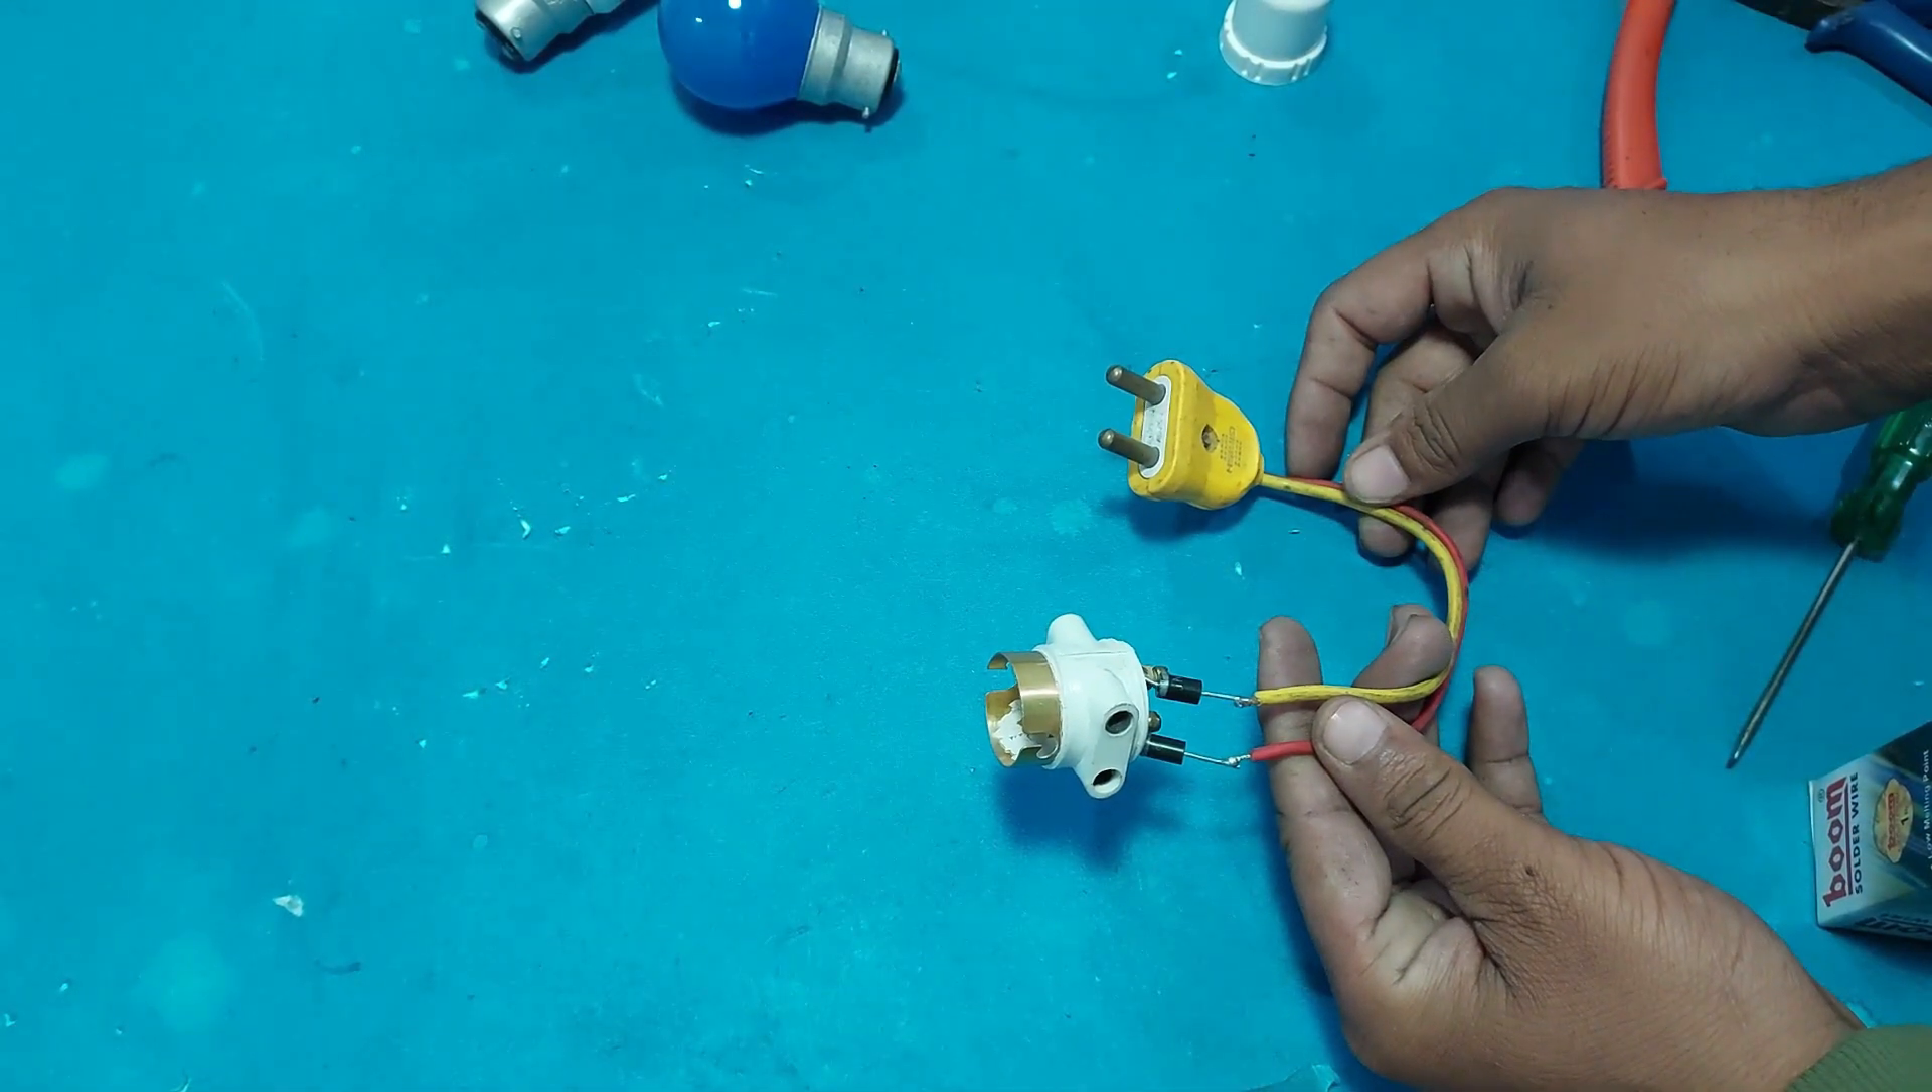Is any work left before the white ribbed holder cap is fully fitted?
Yes.